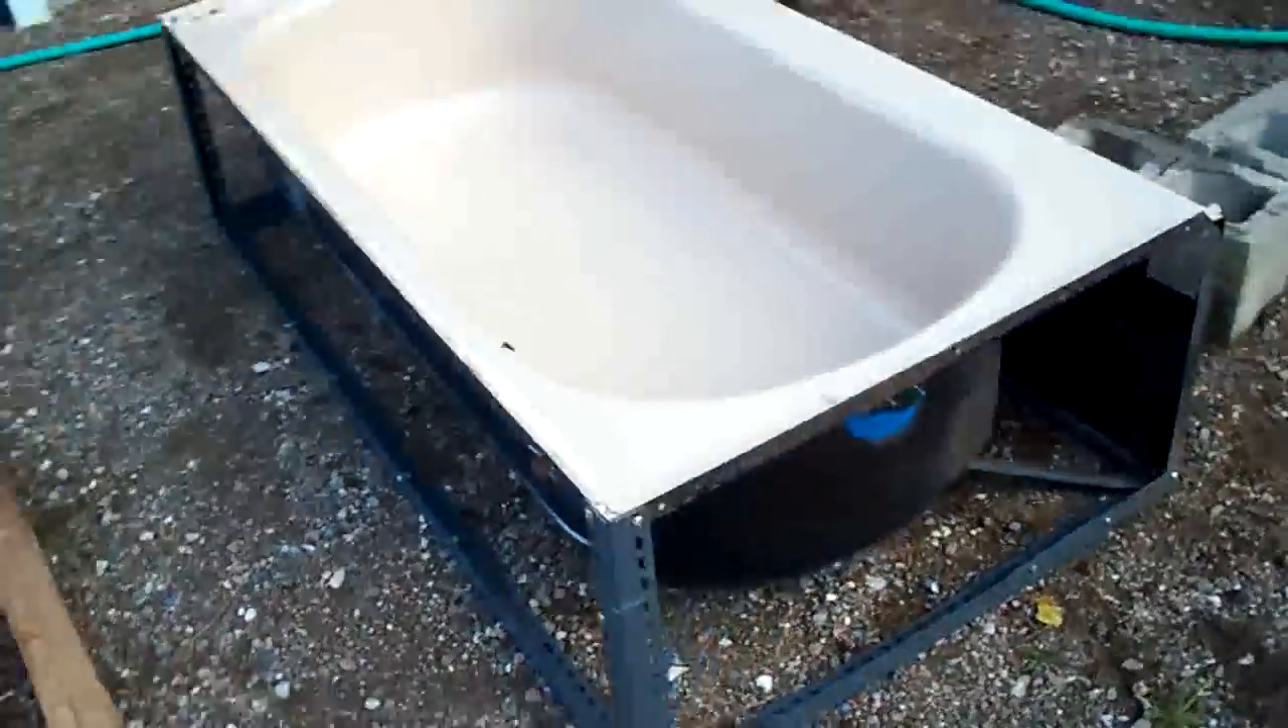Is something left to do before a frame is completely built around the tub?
No.